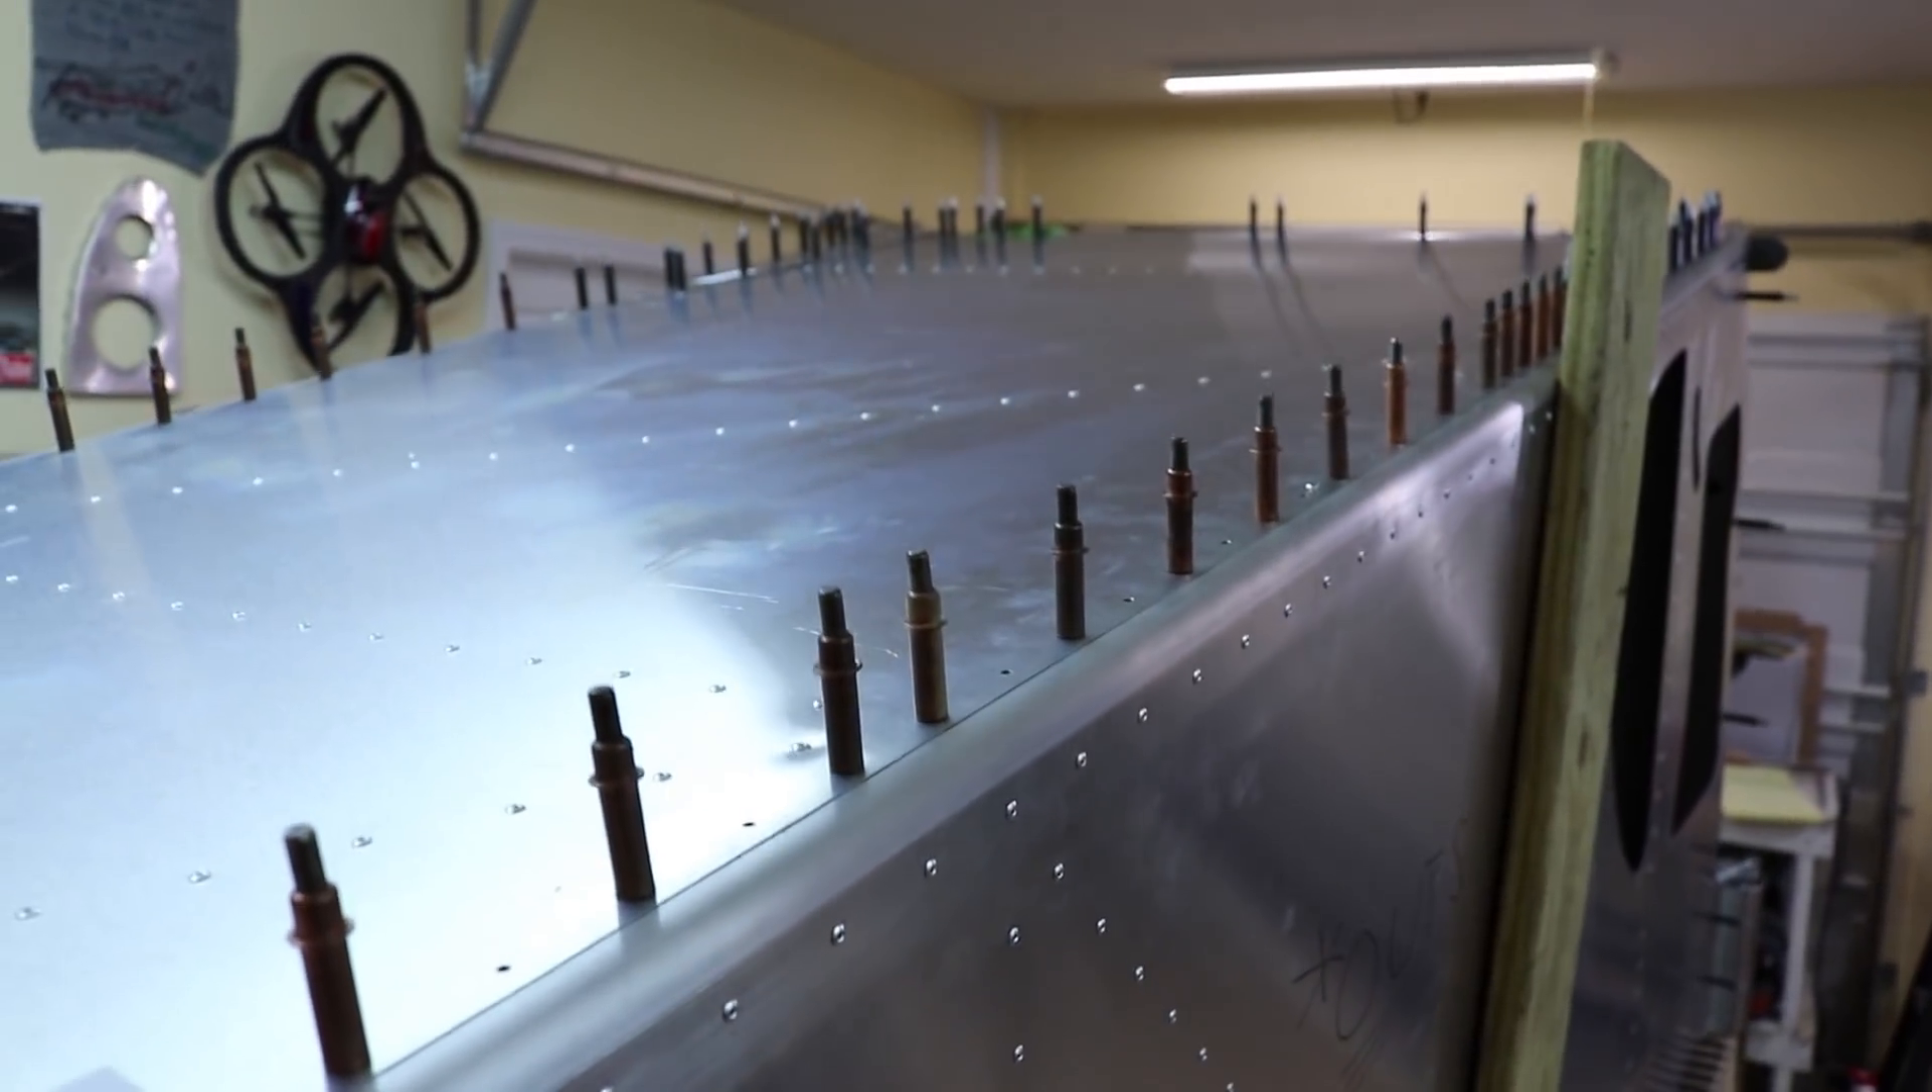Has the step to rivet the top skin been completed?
No.